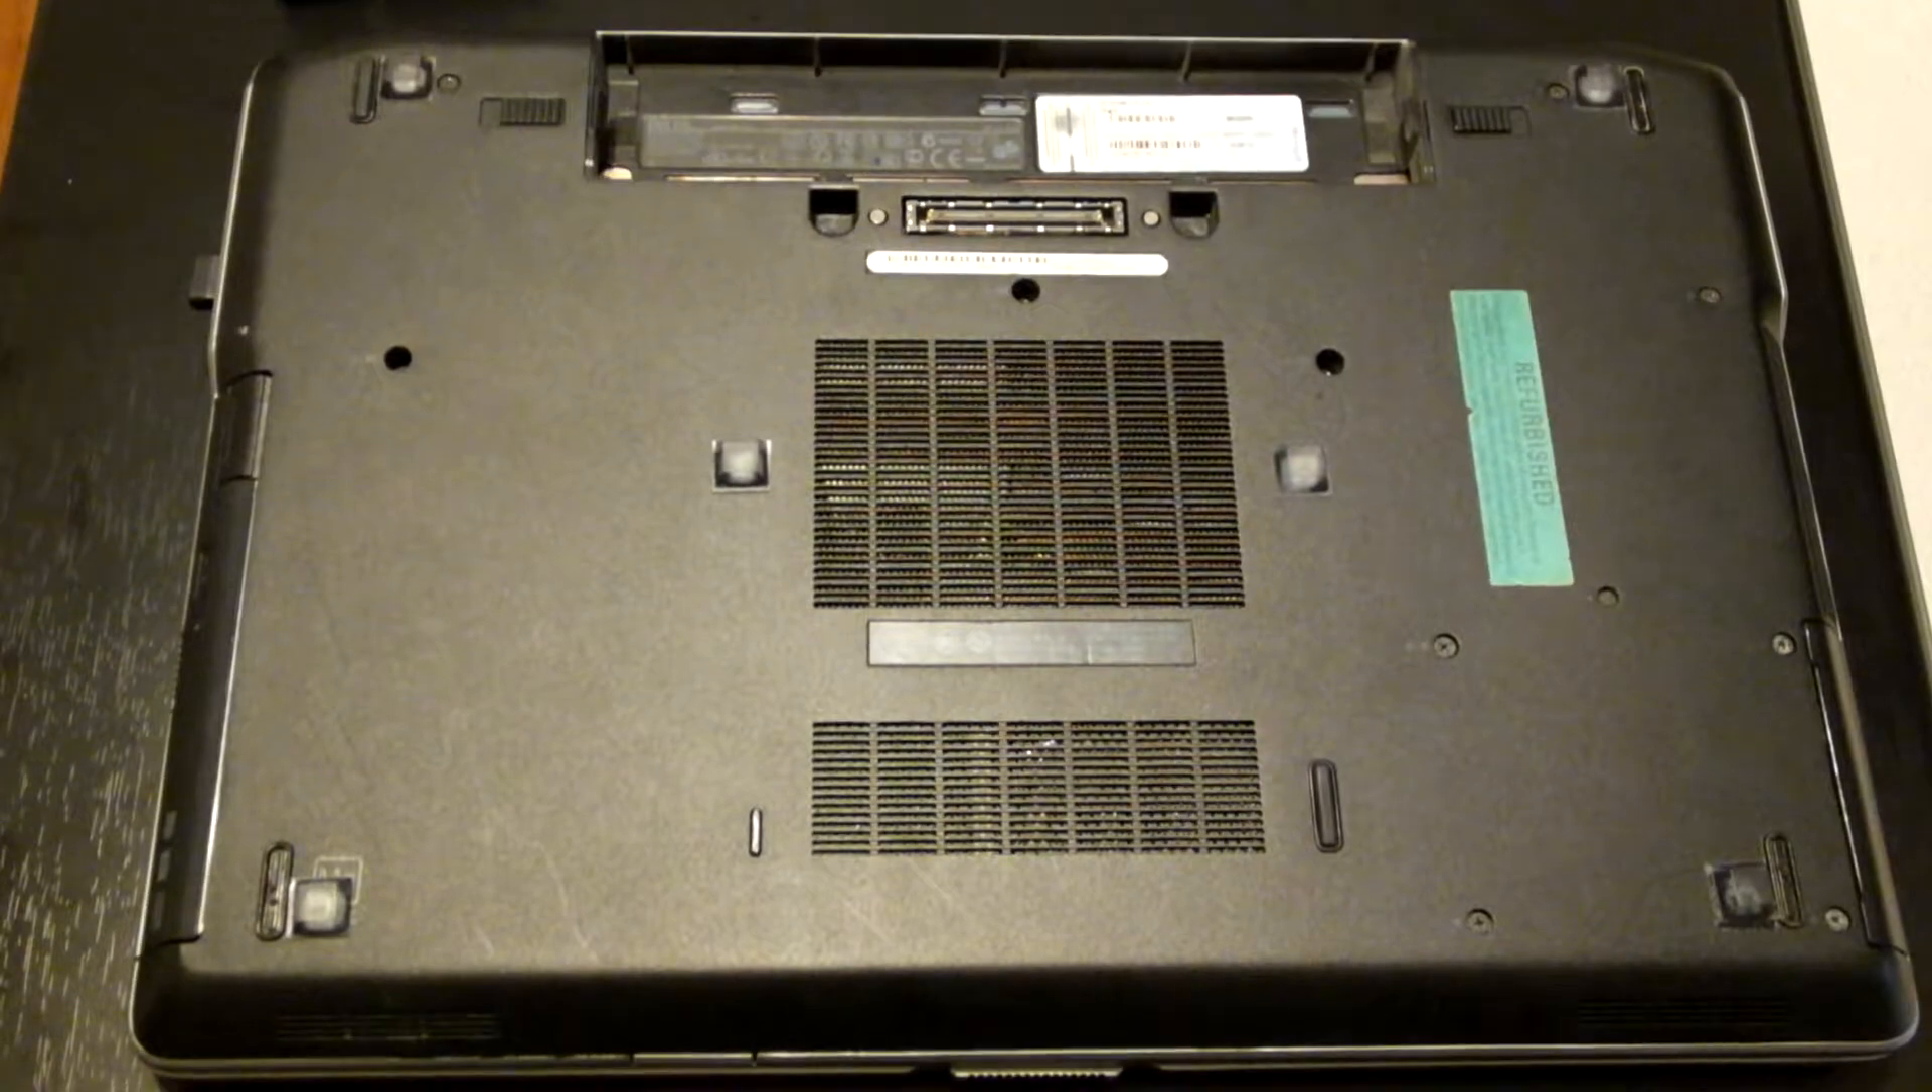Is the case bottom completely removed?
No.